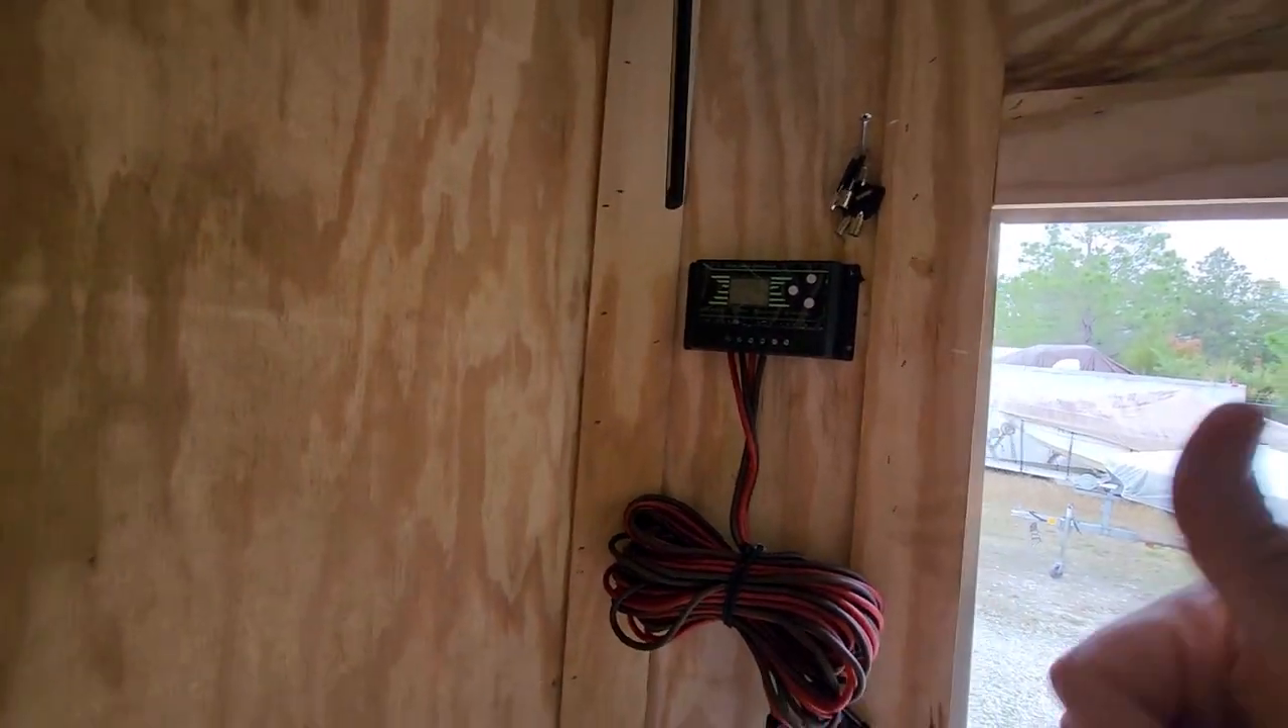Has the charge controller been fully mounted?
Yes.